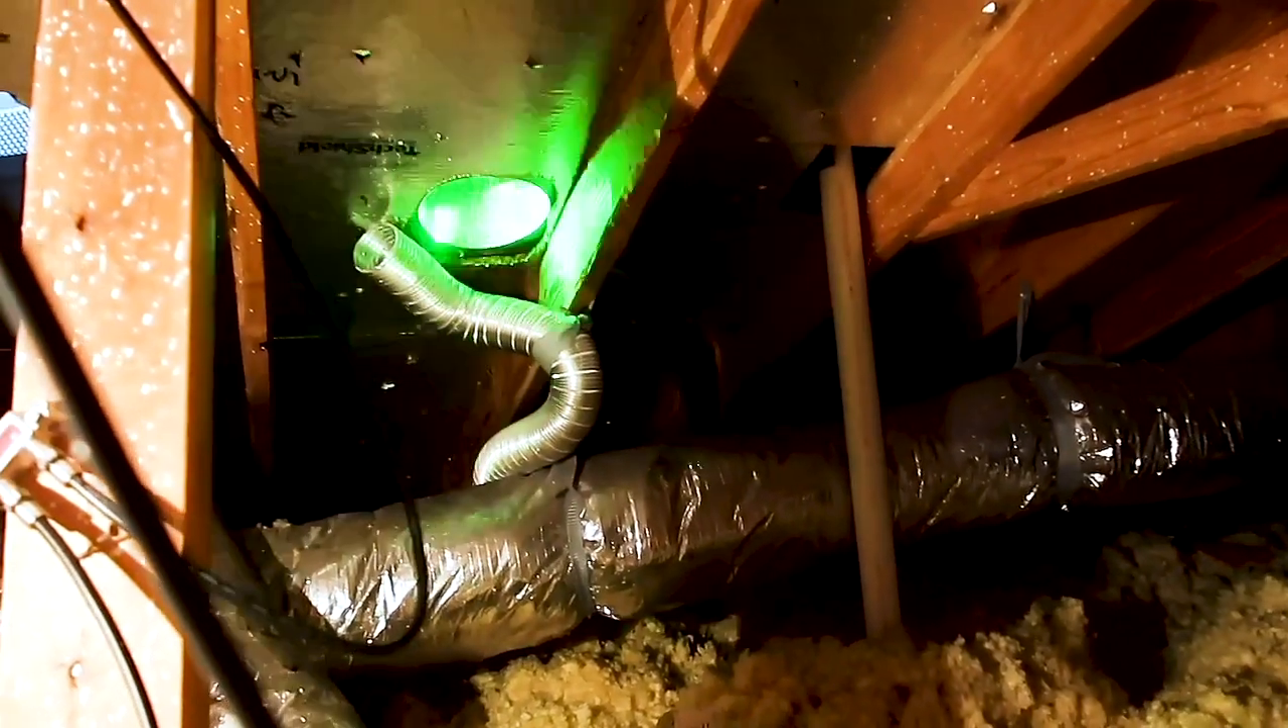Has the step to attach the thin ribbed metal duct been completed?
No.